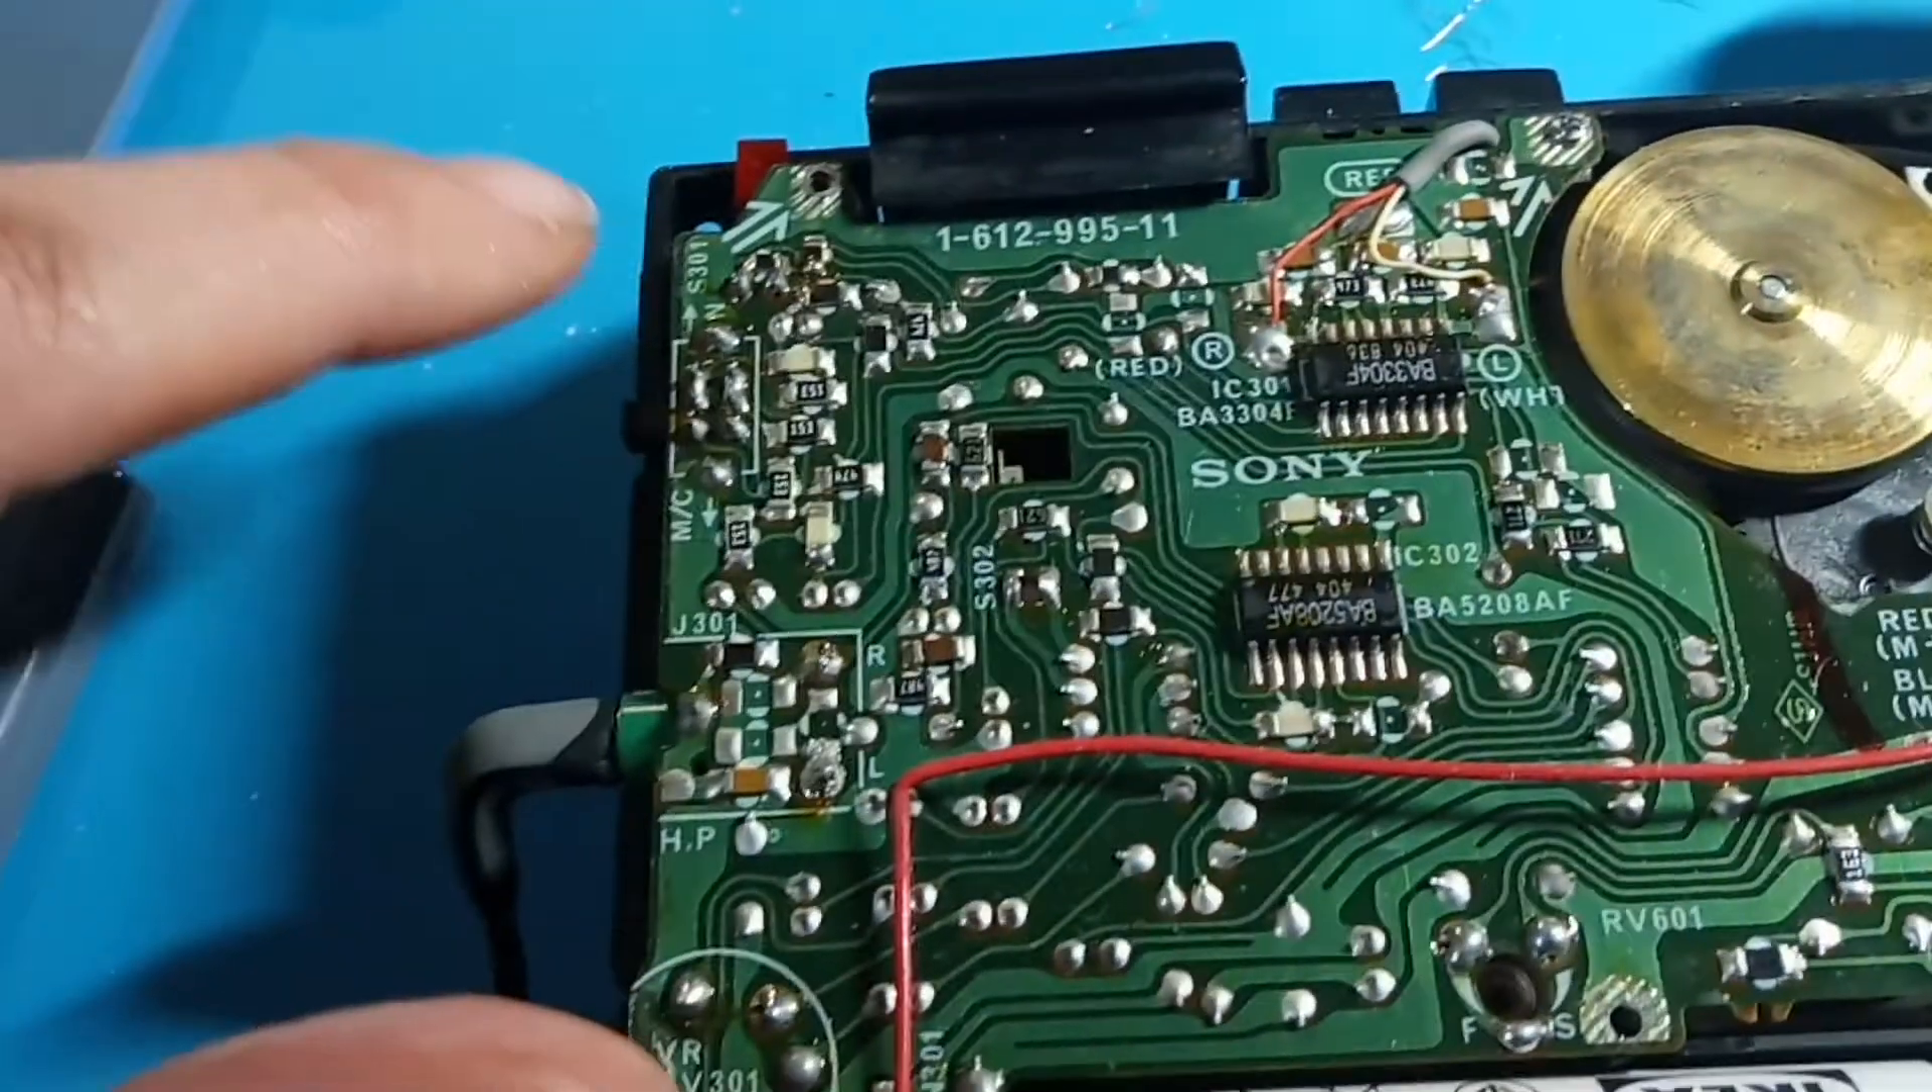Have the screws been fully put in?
No.